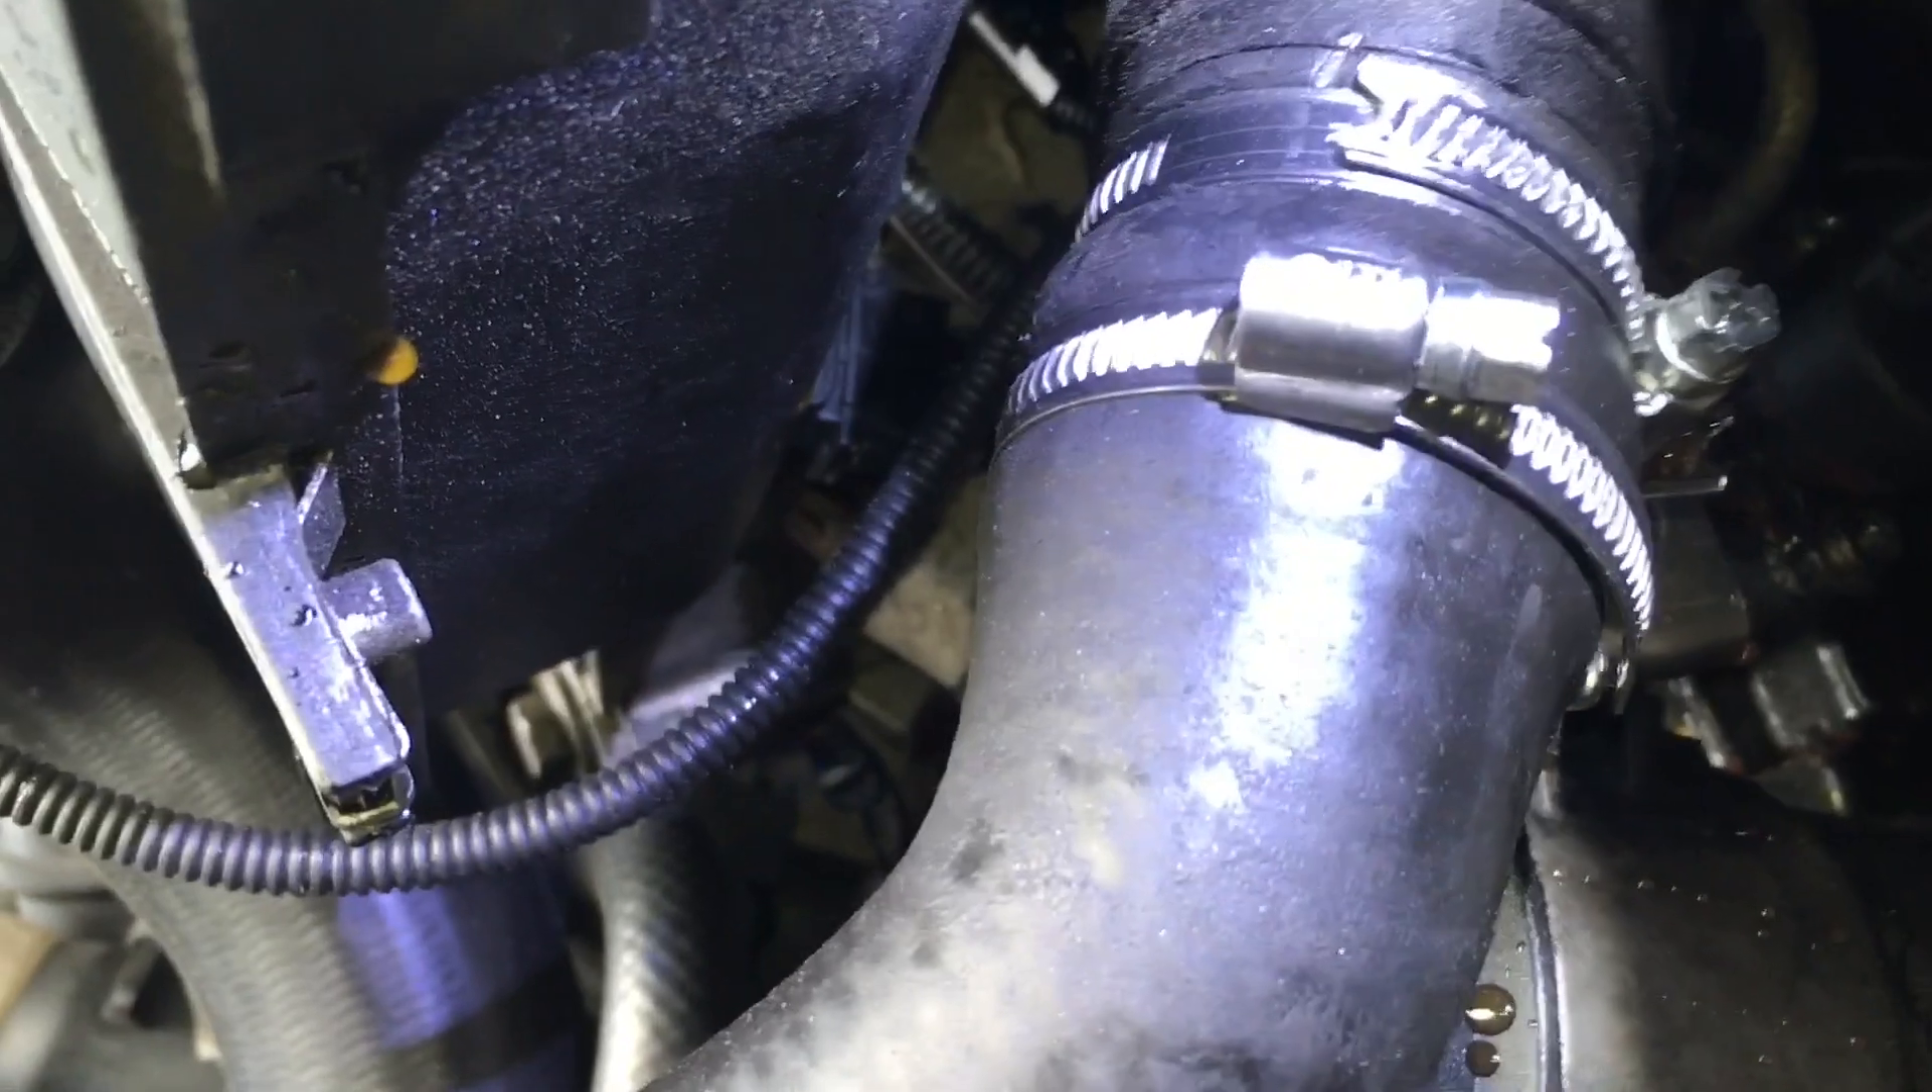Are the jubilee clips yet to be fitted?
No.